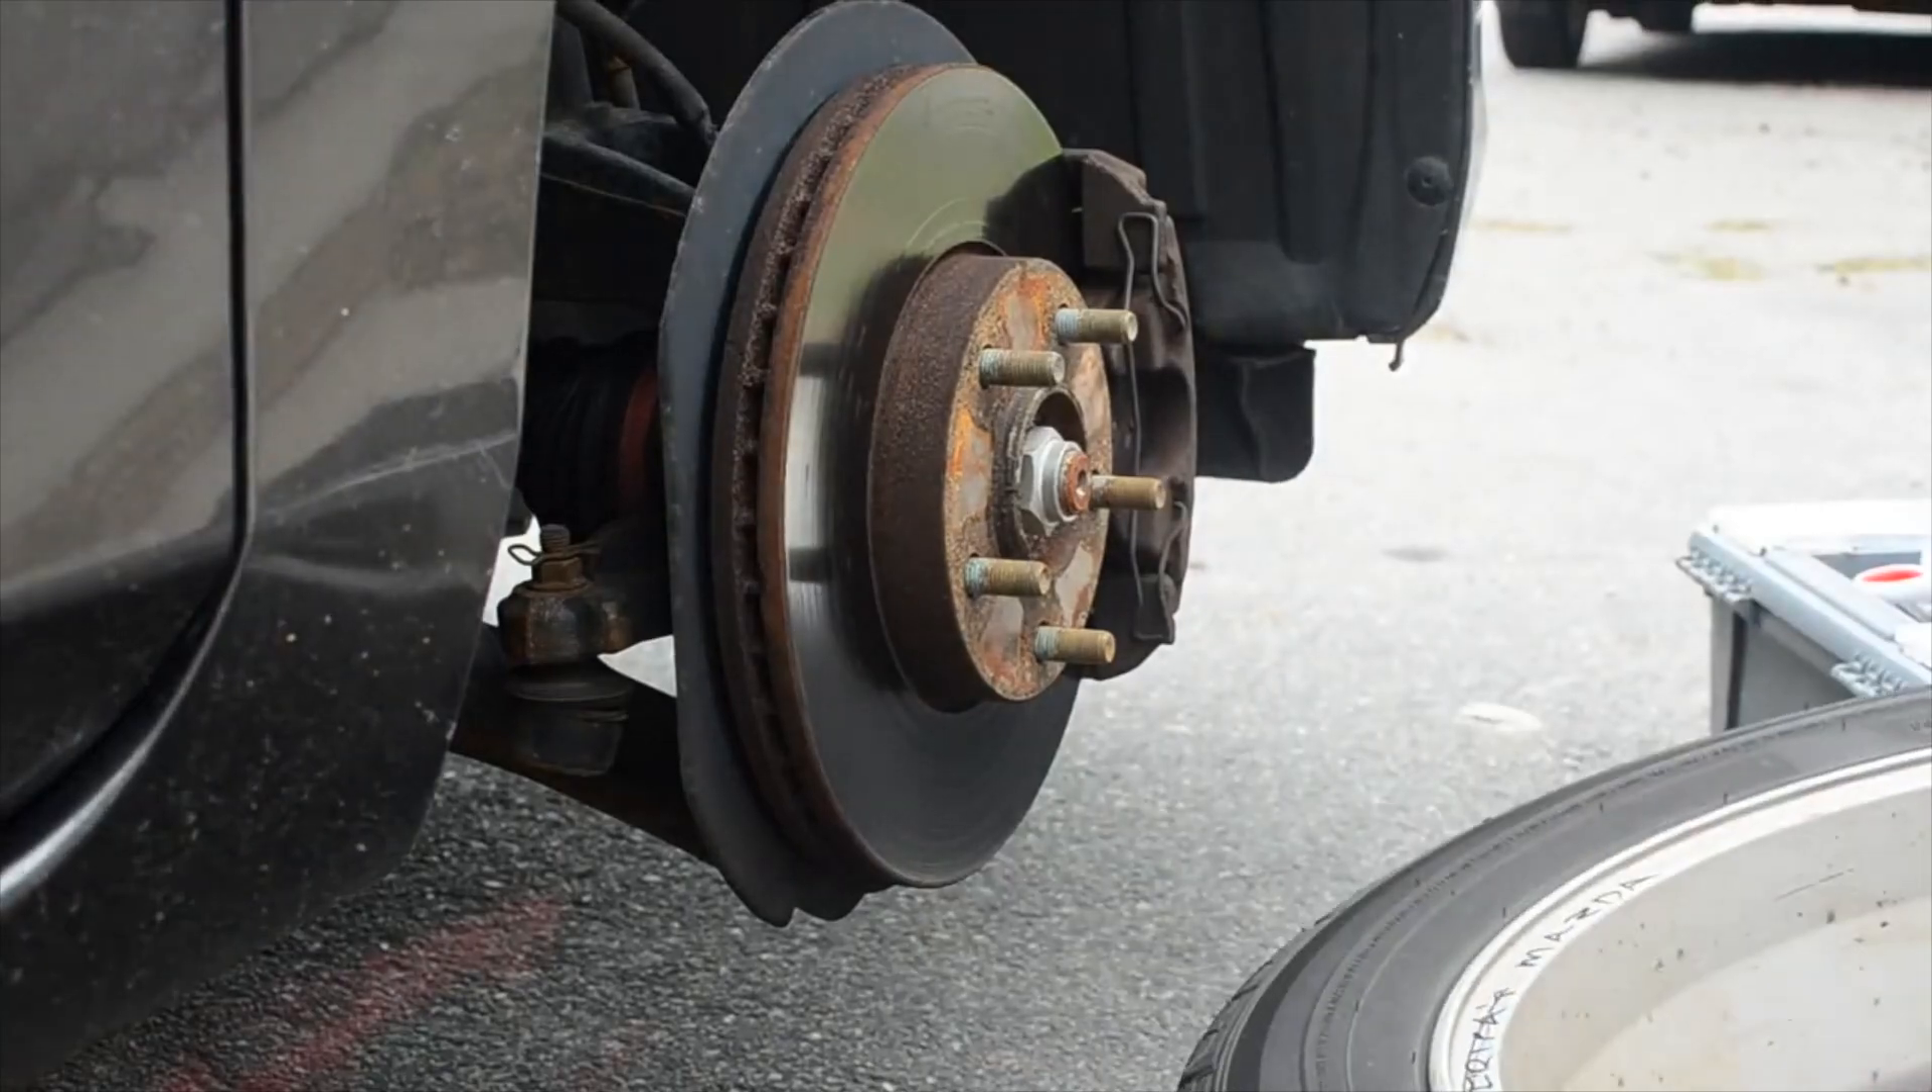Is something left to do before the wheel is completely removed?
No.